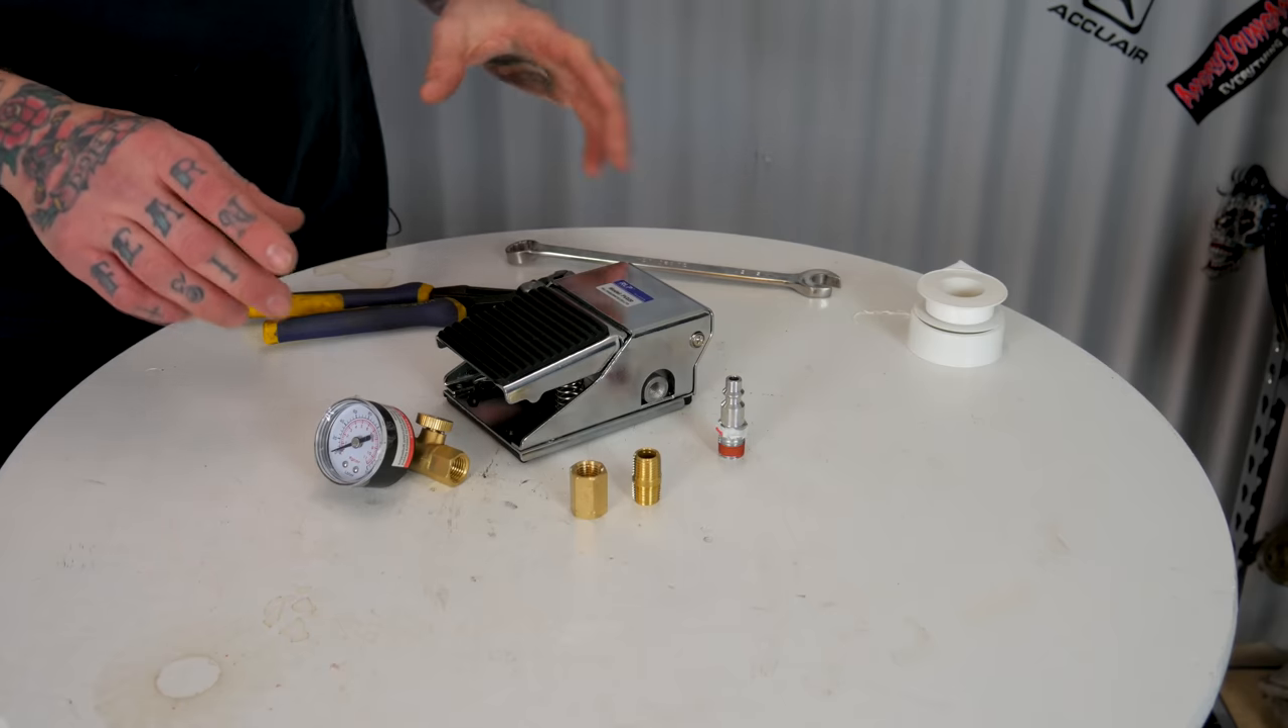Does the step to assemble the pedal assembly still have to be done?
Yes.